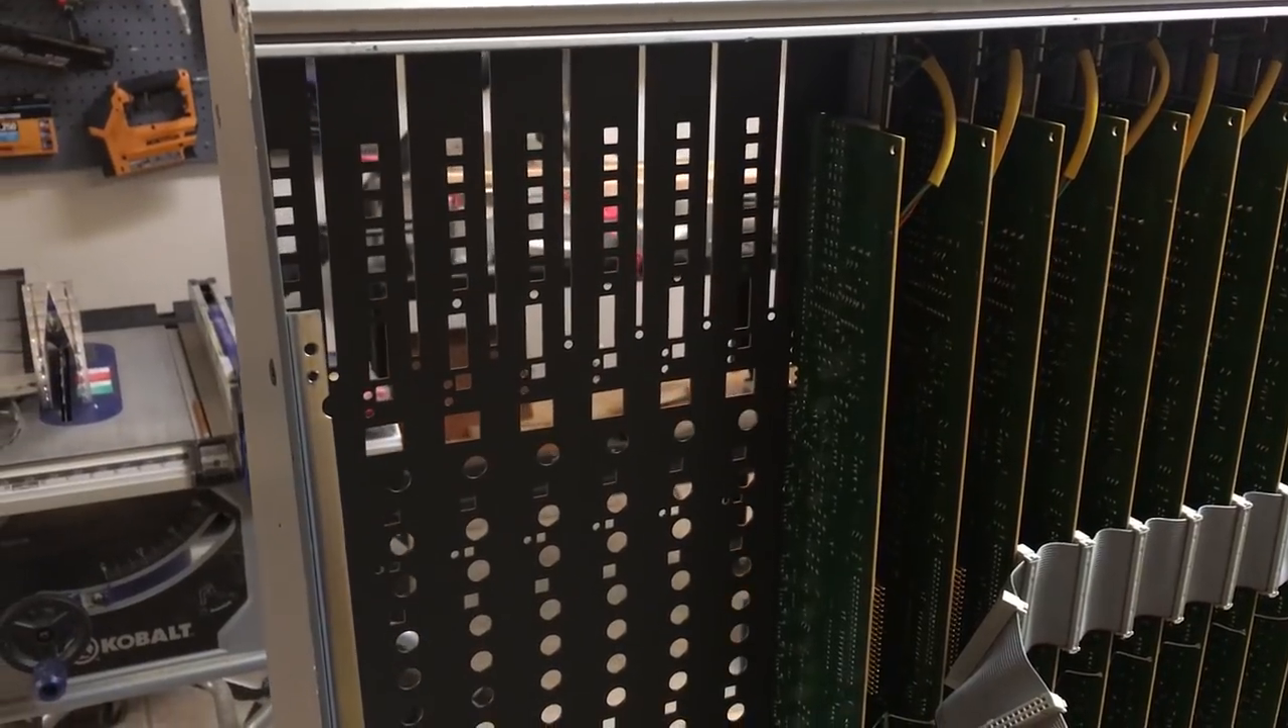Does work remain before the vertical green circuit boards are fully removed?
Yes.